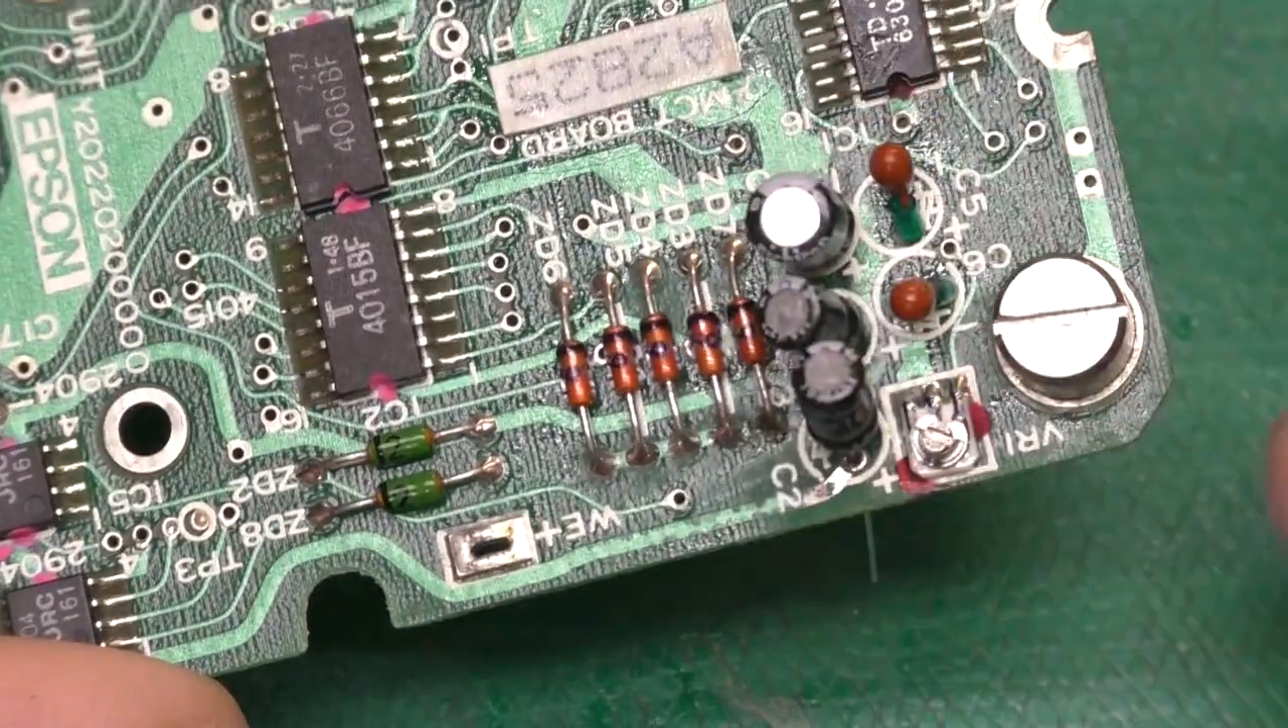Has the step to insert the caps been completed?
Yes.